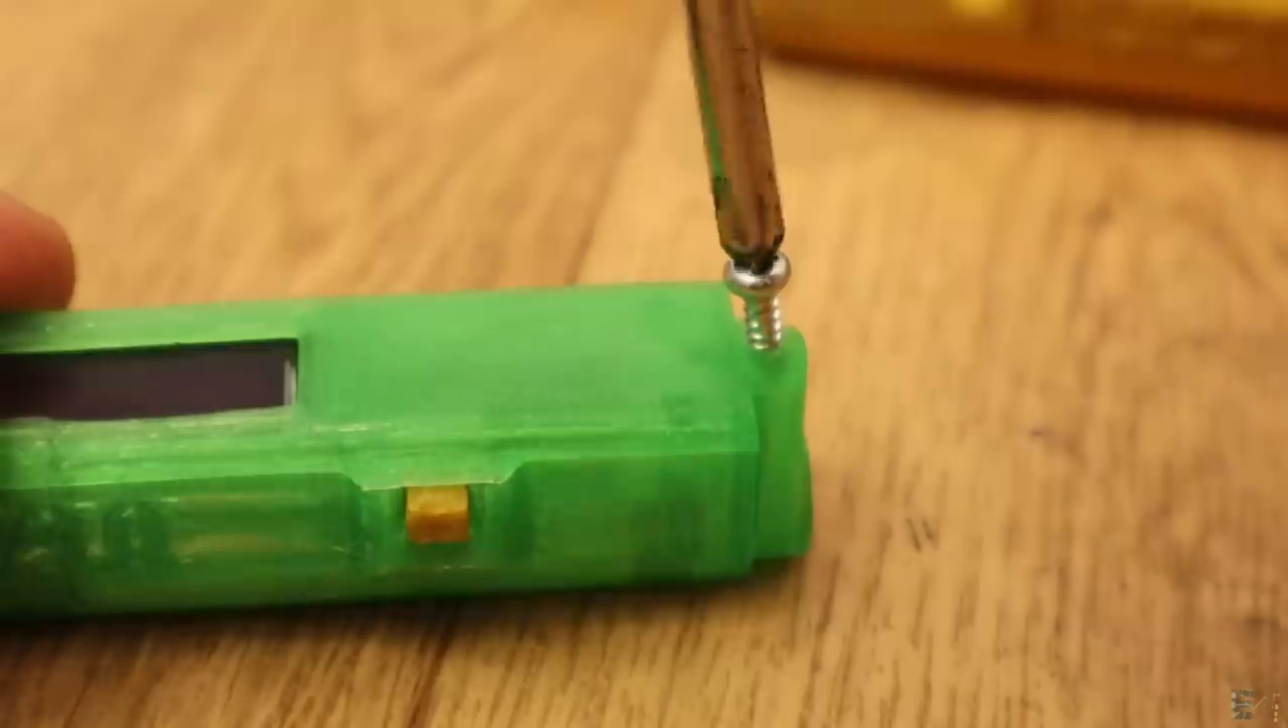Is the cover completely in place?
Yes.